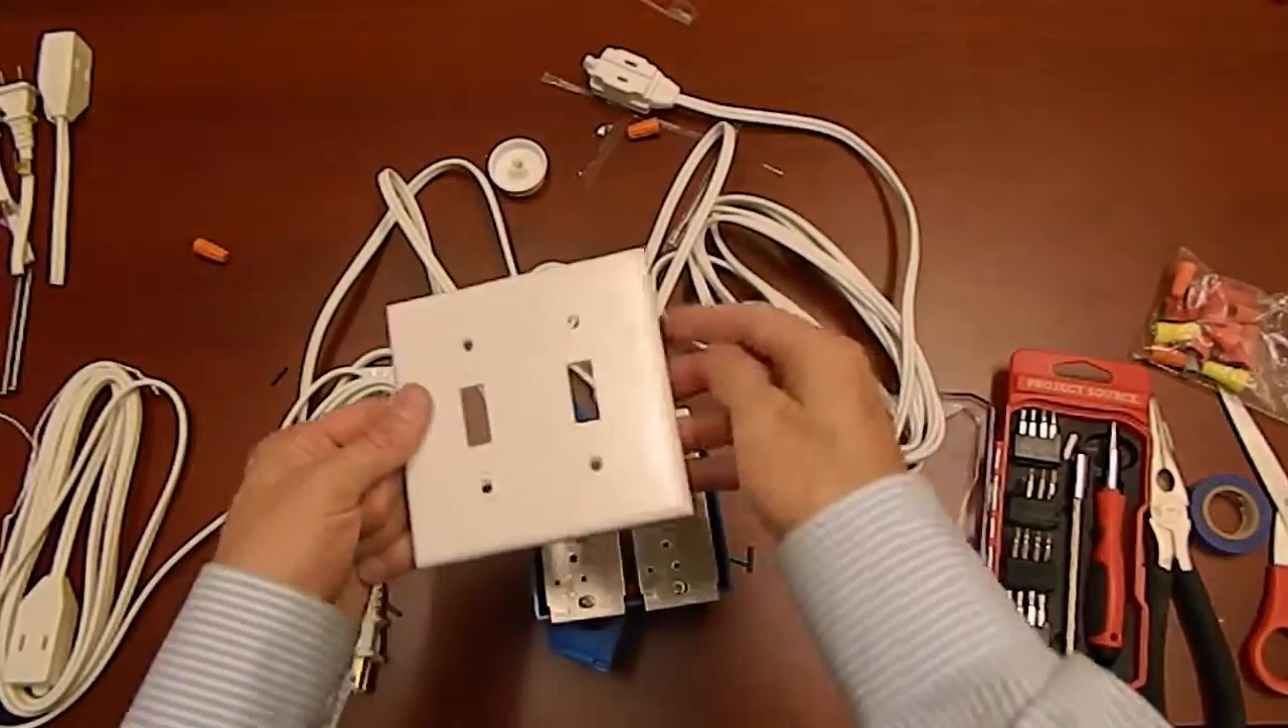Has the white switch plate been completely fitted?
No.